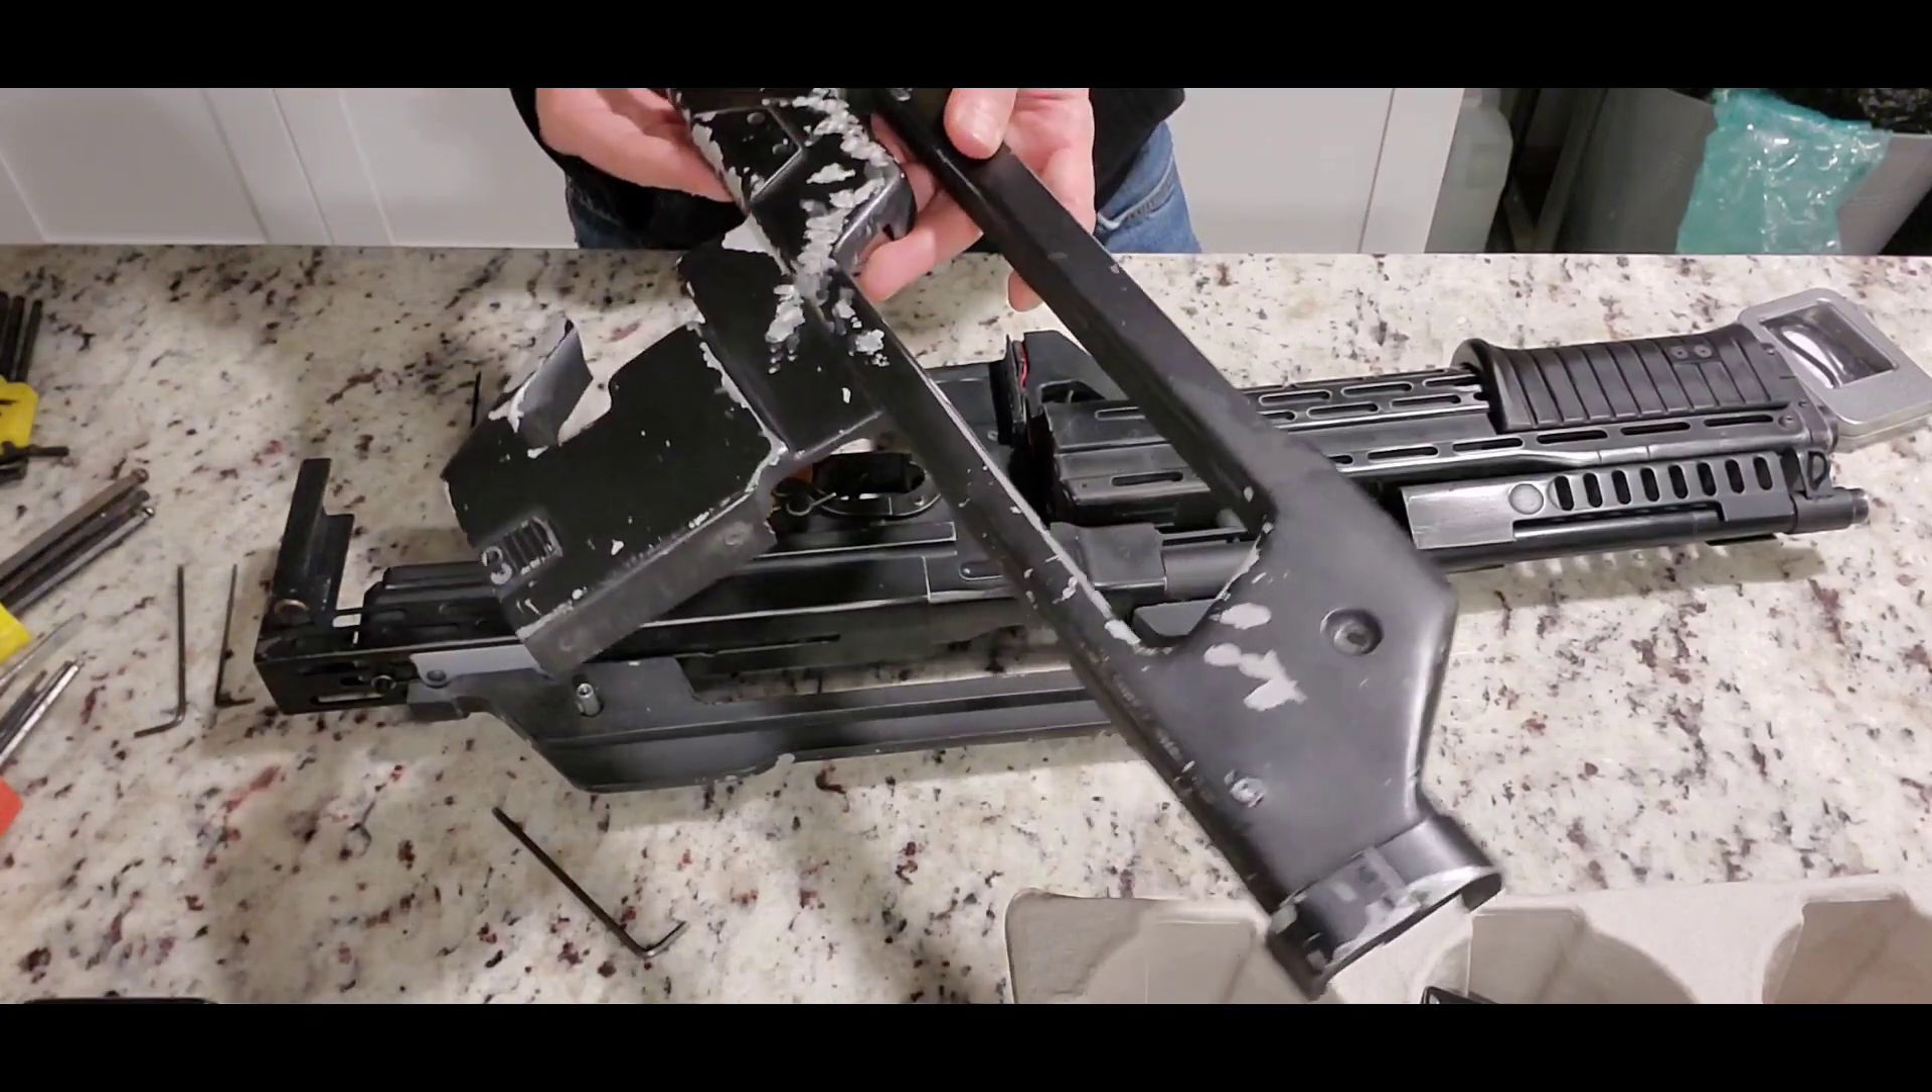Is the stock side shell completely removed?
Yes.